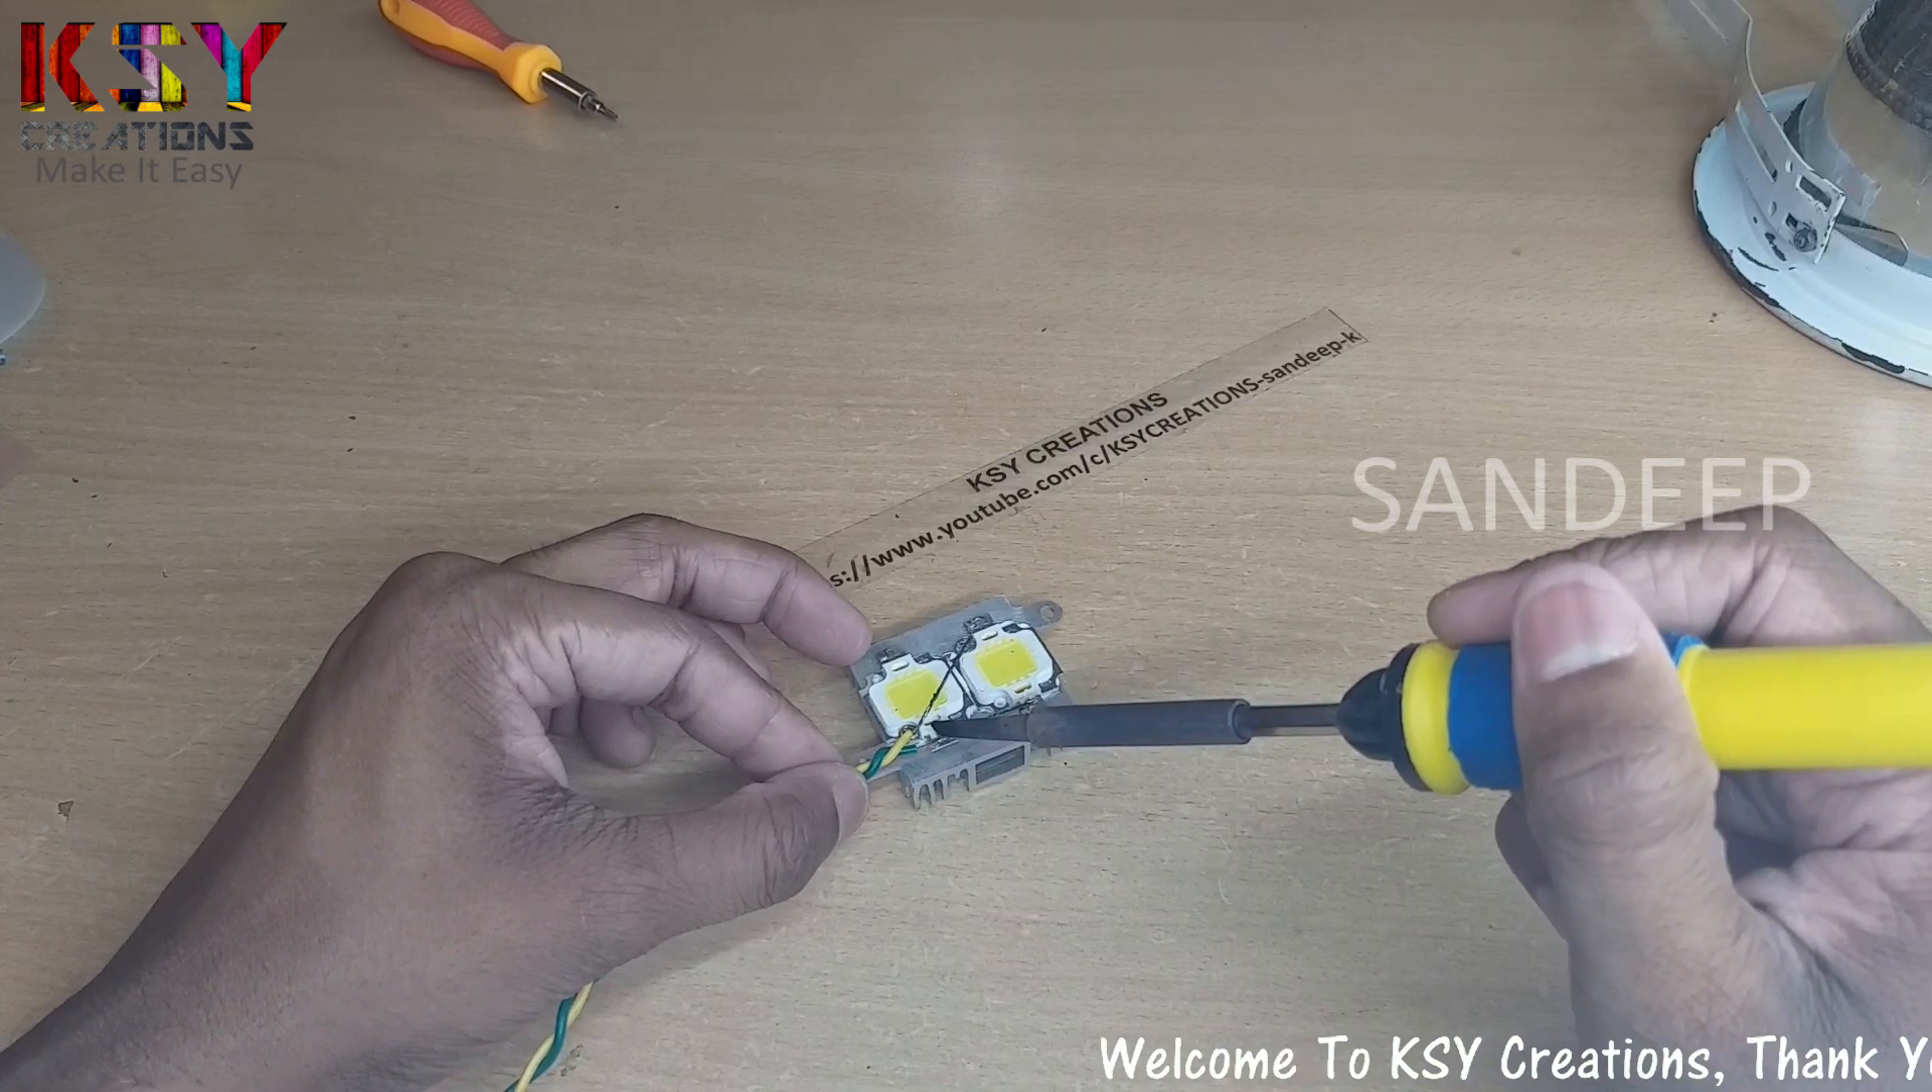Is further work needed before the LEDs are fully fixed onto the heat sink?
No.